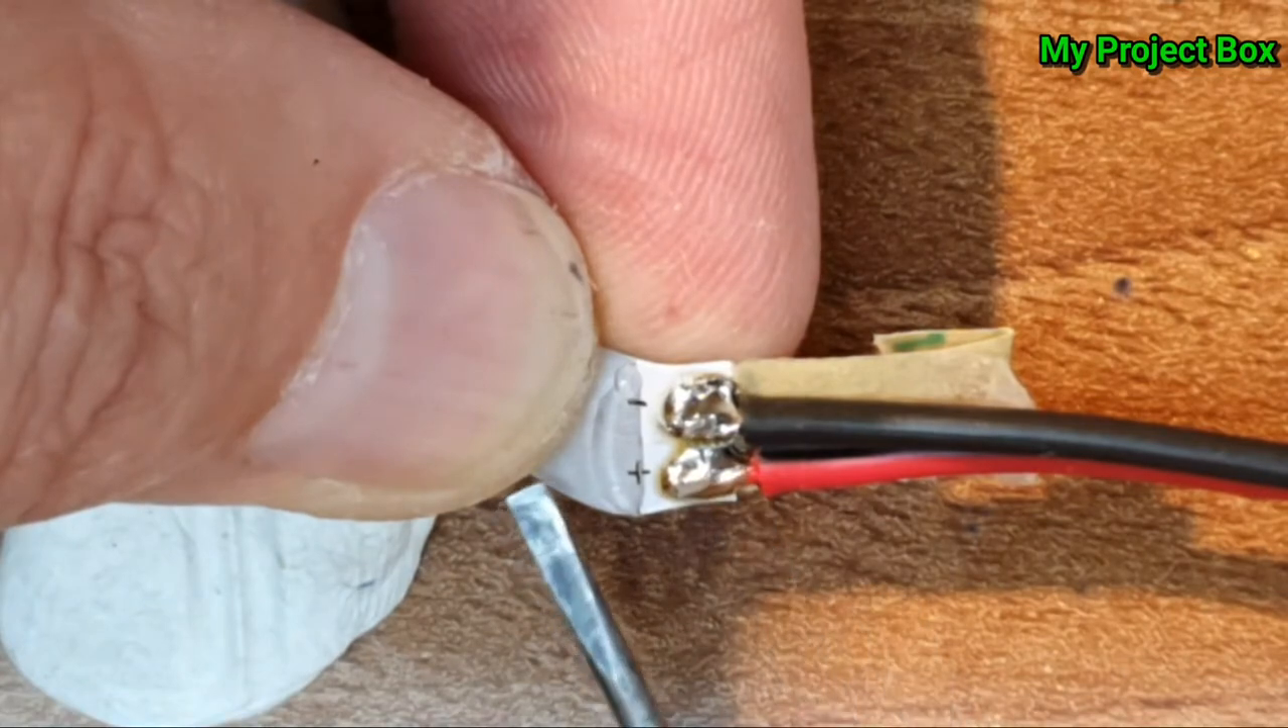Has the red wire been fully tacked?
Yes.